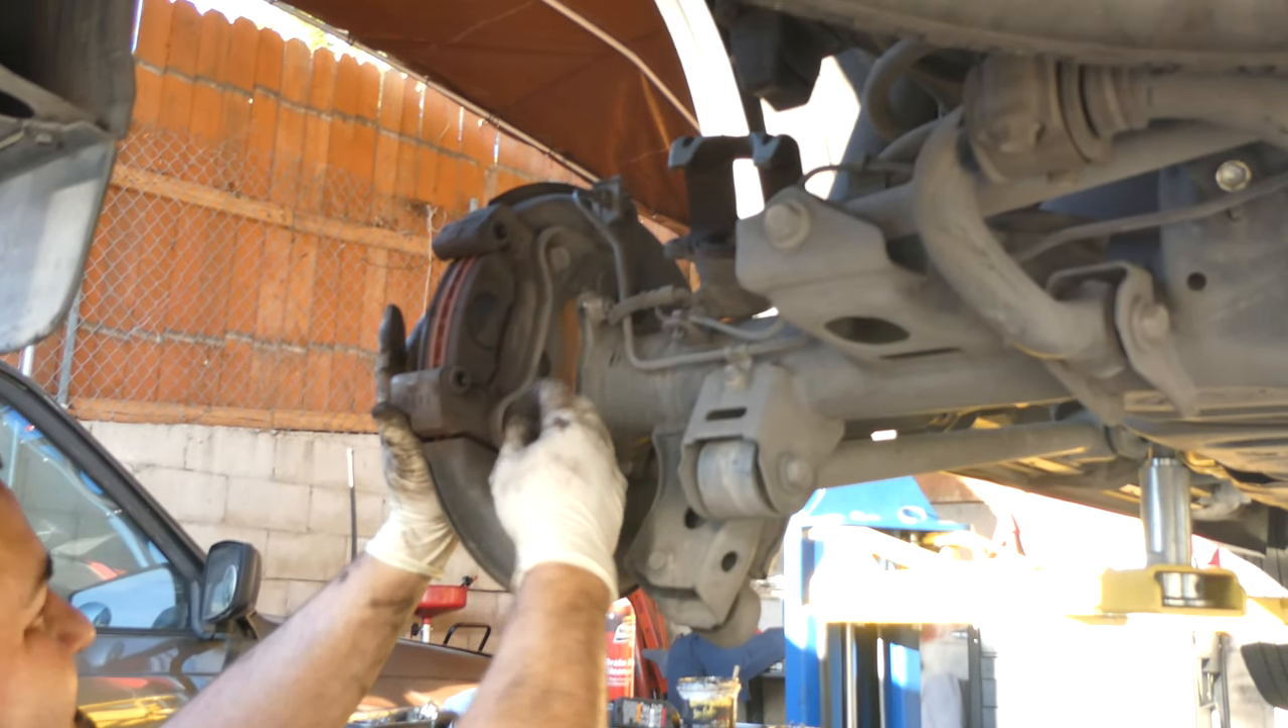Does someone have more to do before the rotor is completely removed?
Yes.